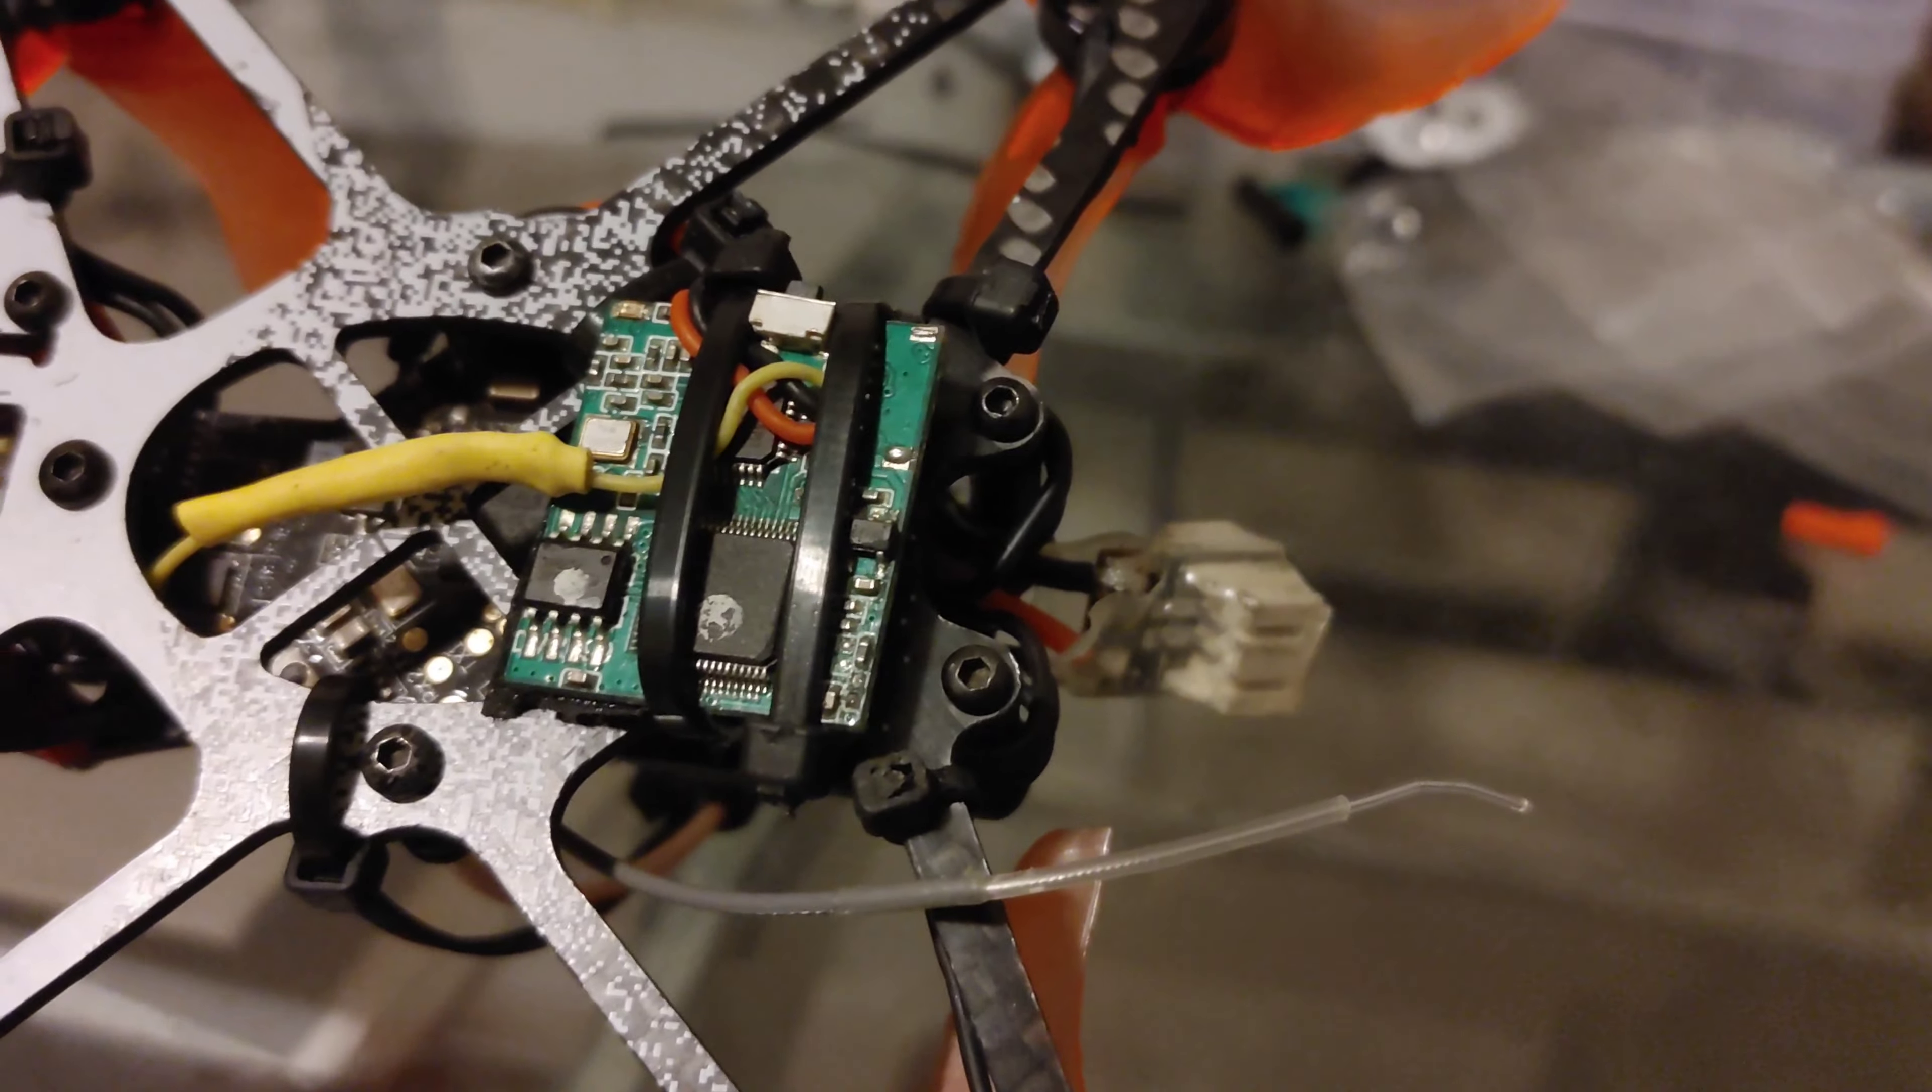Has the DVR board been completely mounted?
Yes.